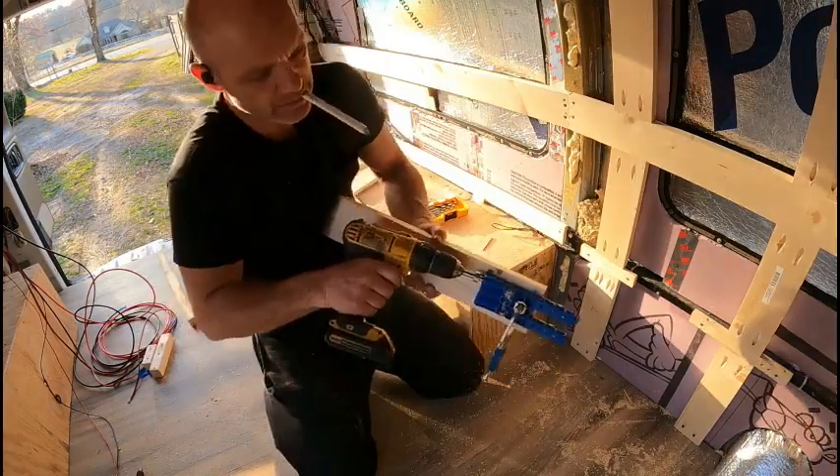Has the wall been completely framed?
No.